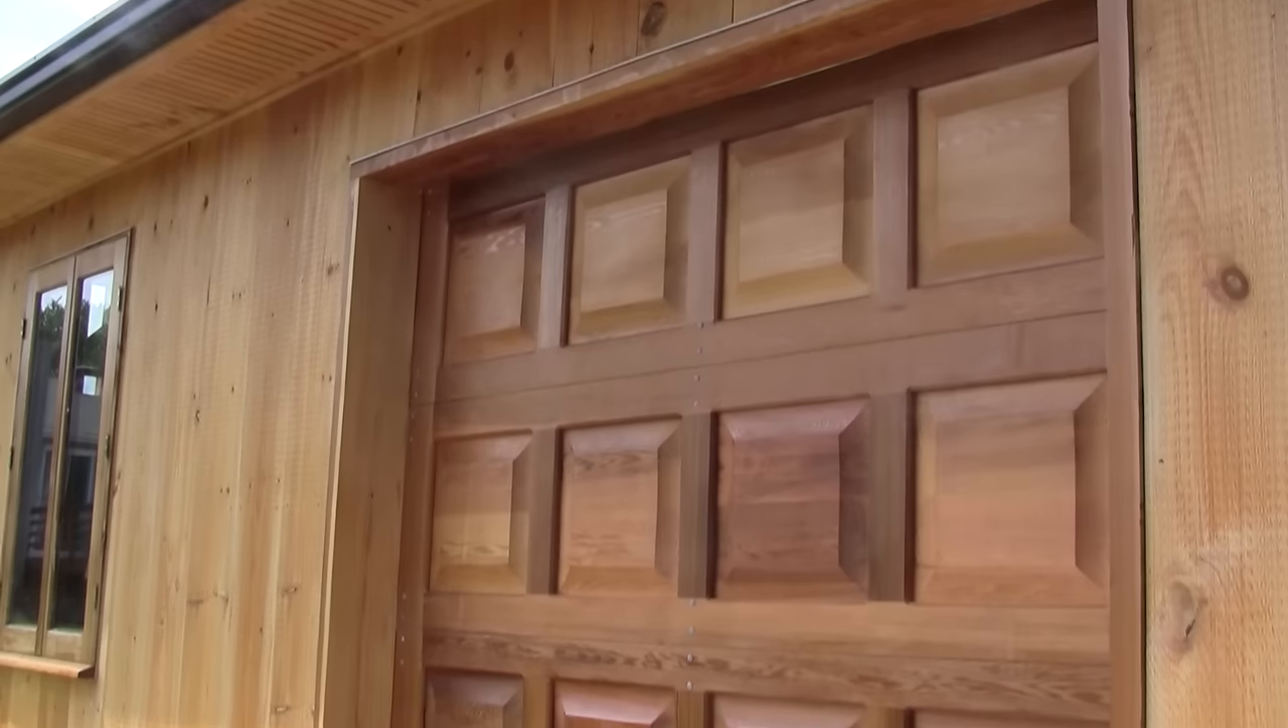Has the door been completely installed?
Yes.